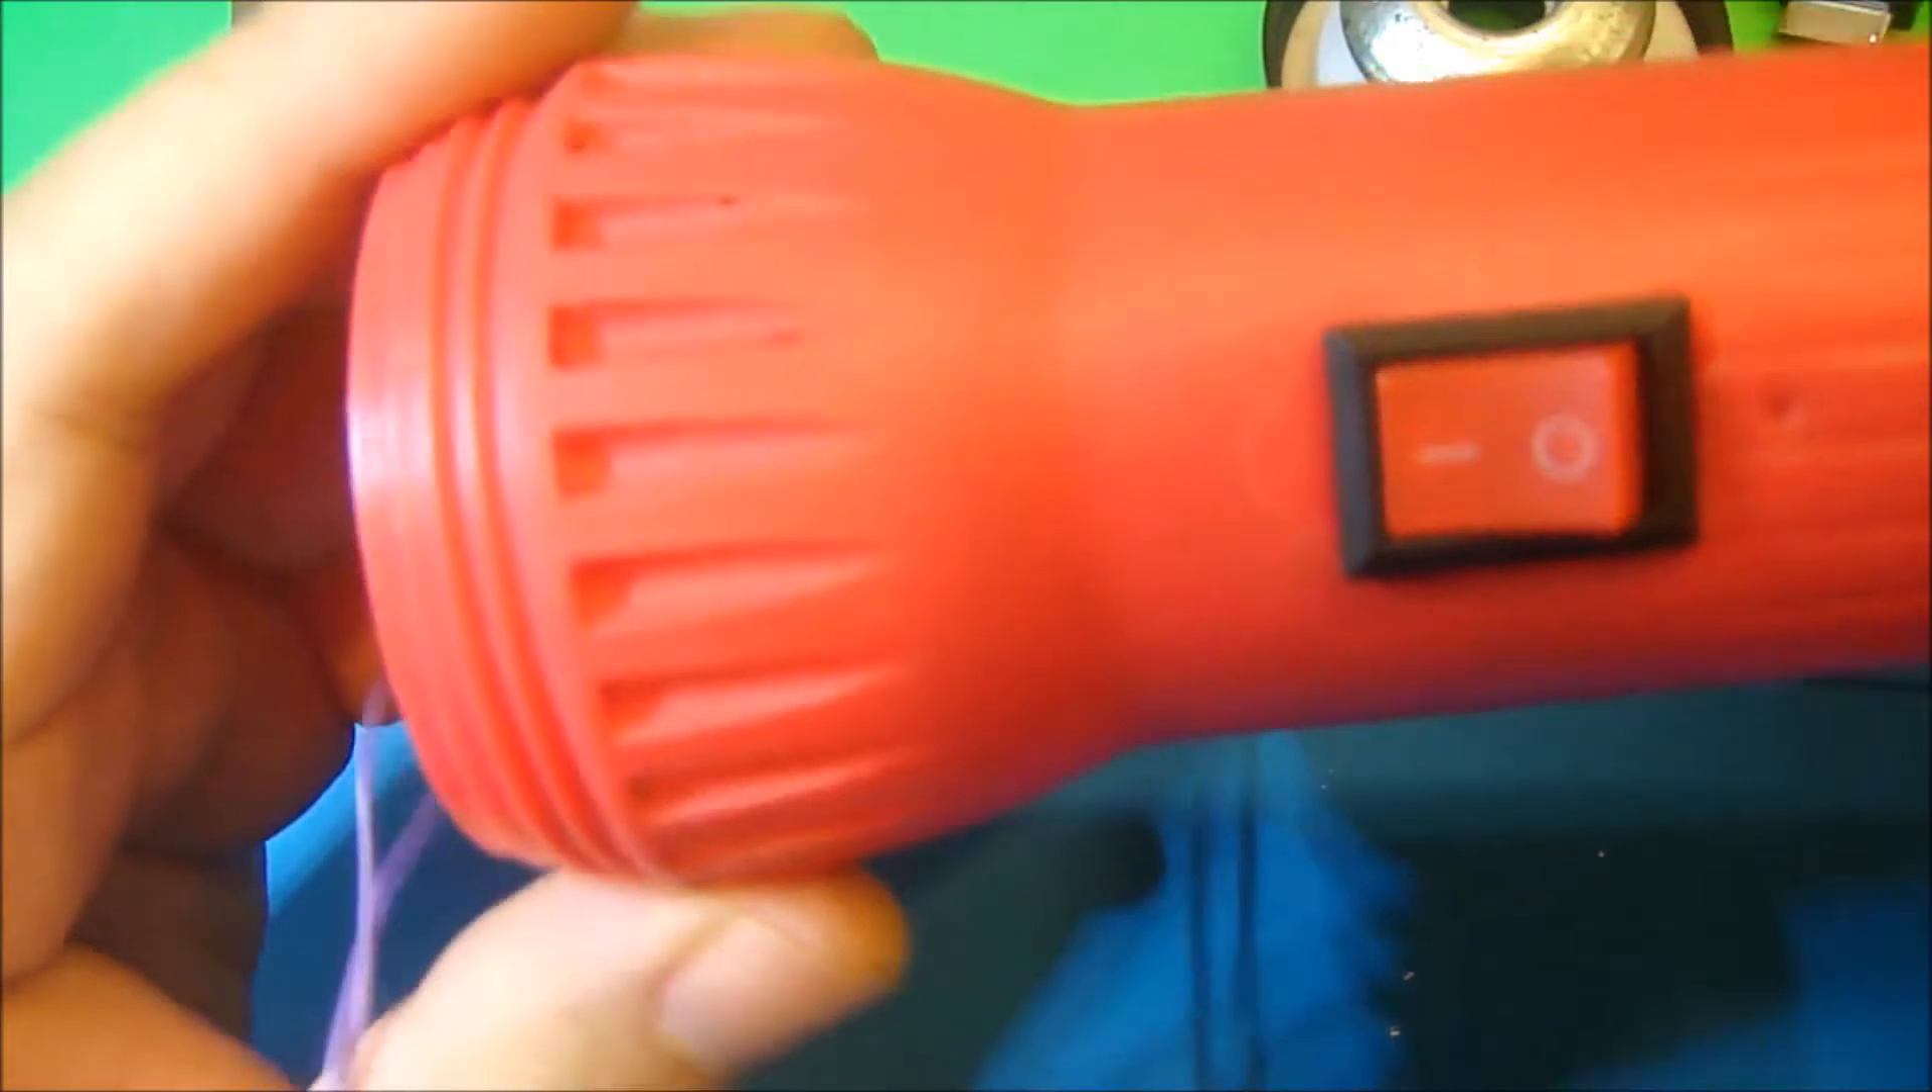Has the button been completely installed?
Yes.